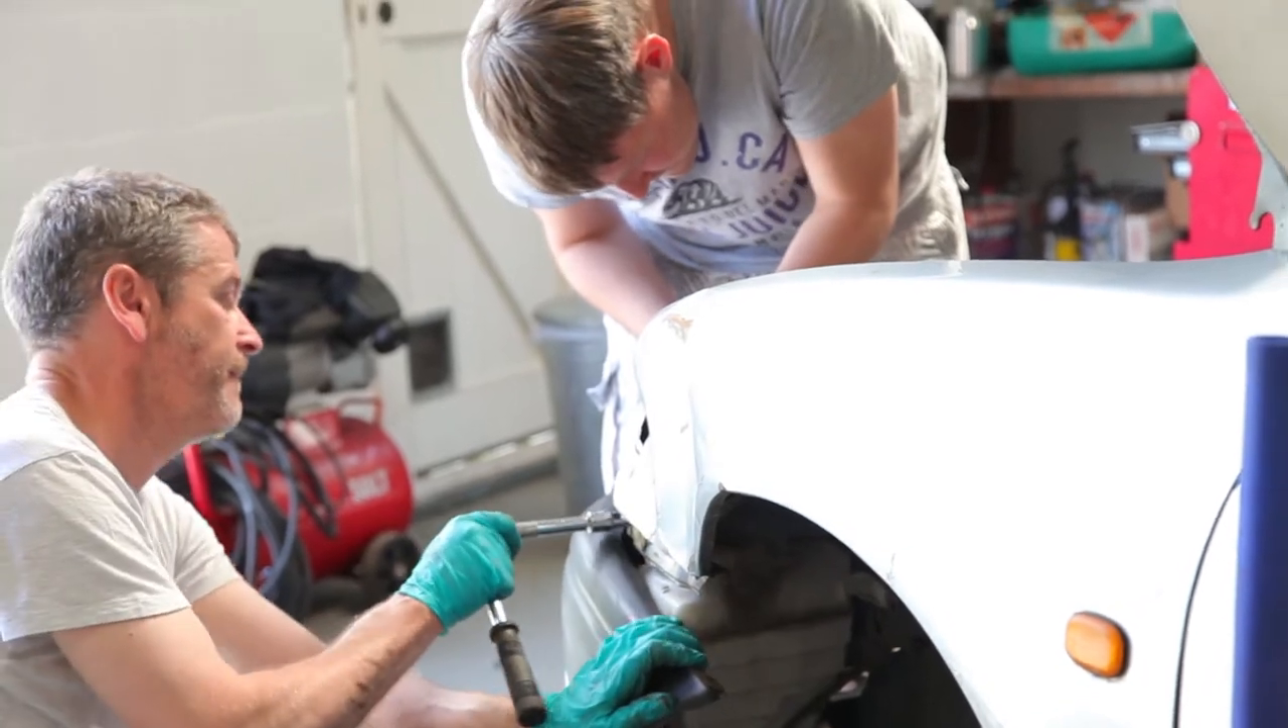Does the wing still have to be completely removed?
Yes.